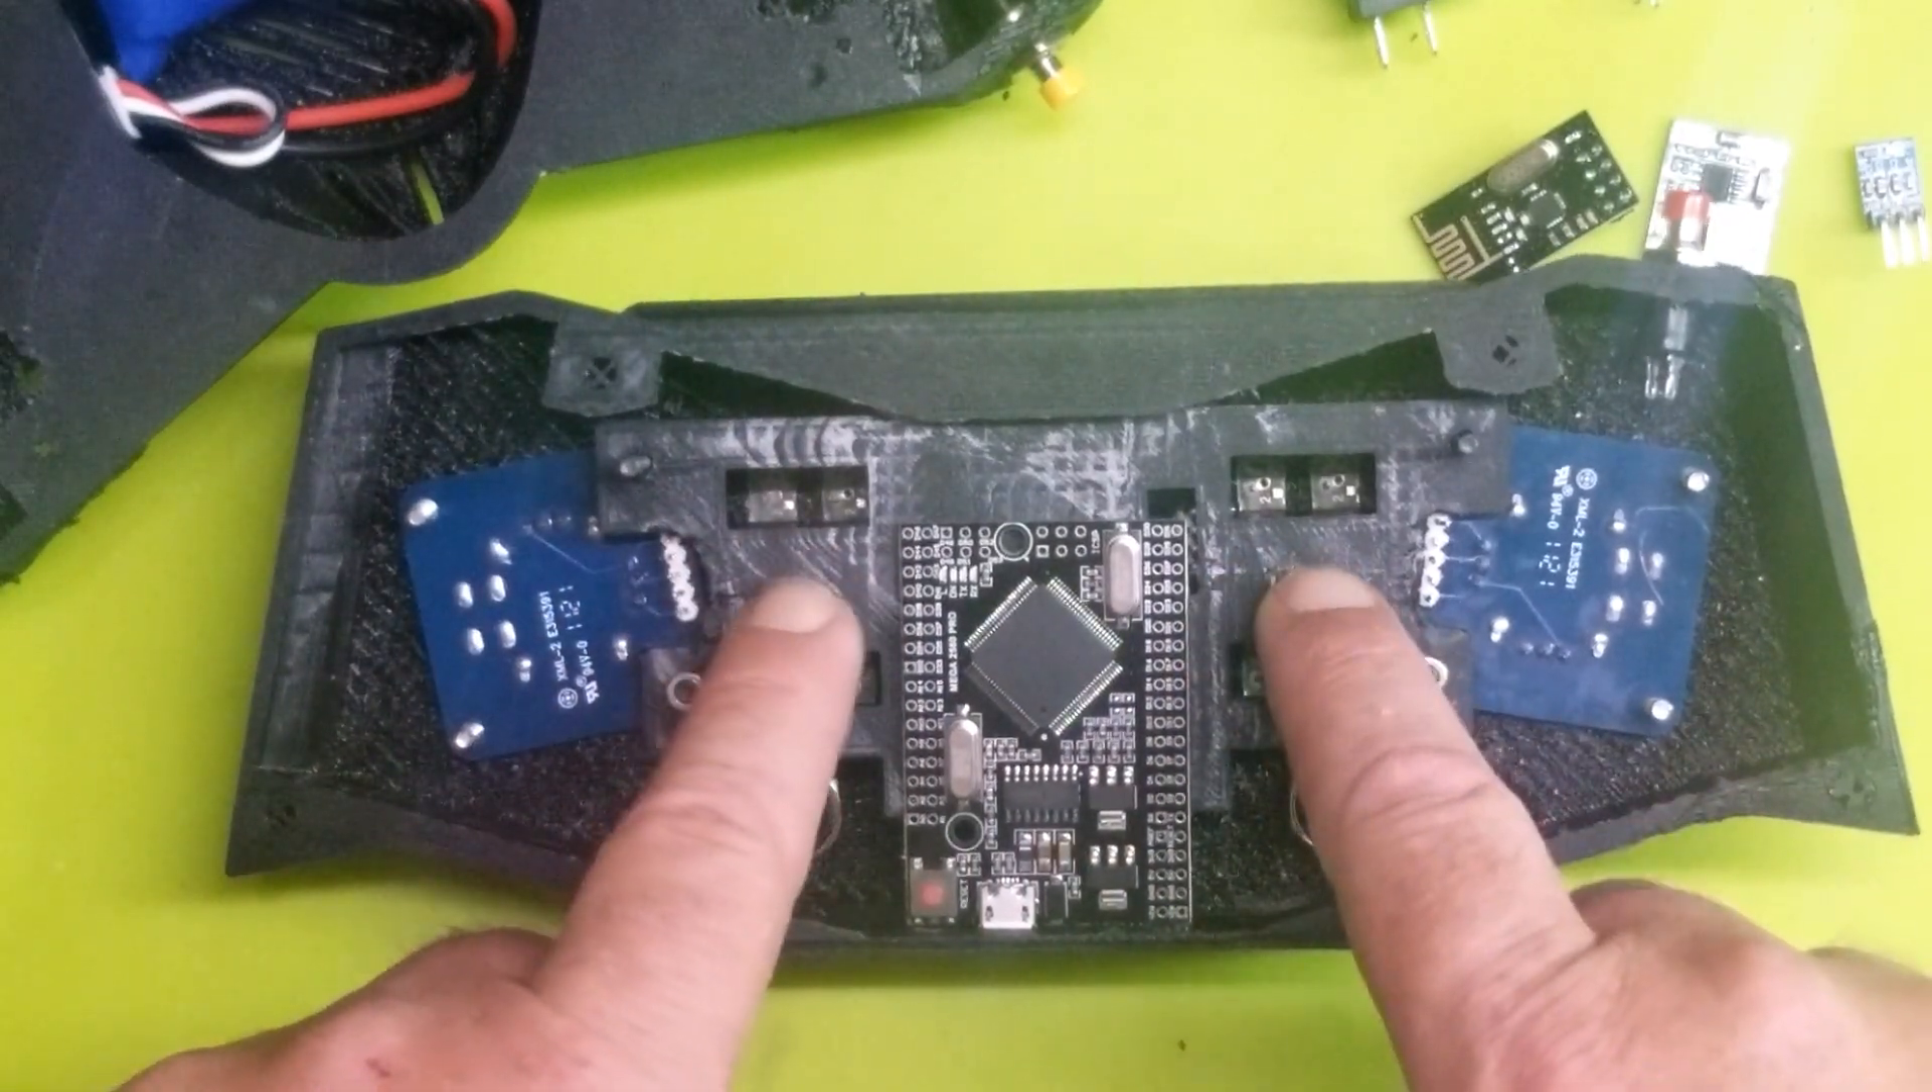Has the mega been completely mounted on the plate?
Yes.